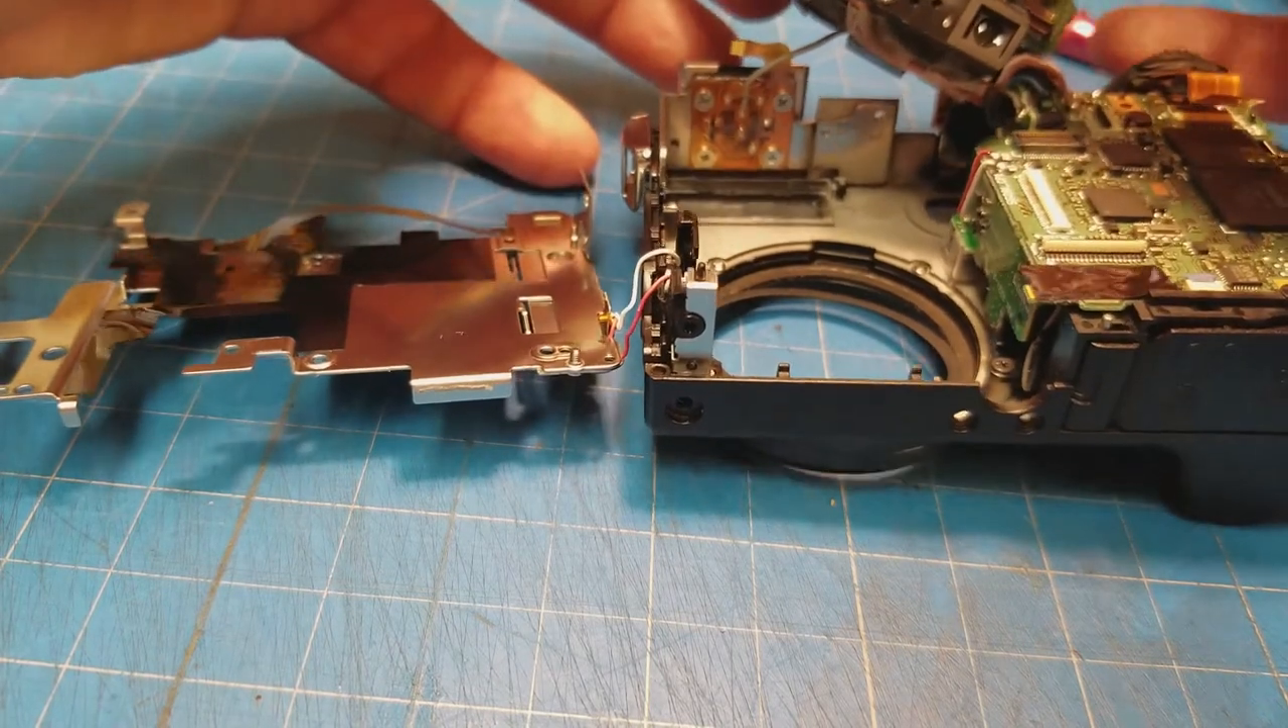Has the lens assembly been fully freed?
Yes.